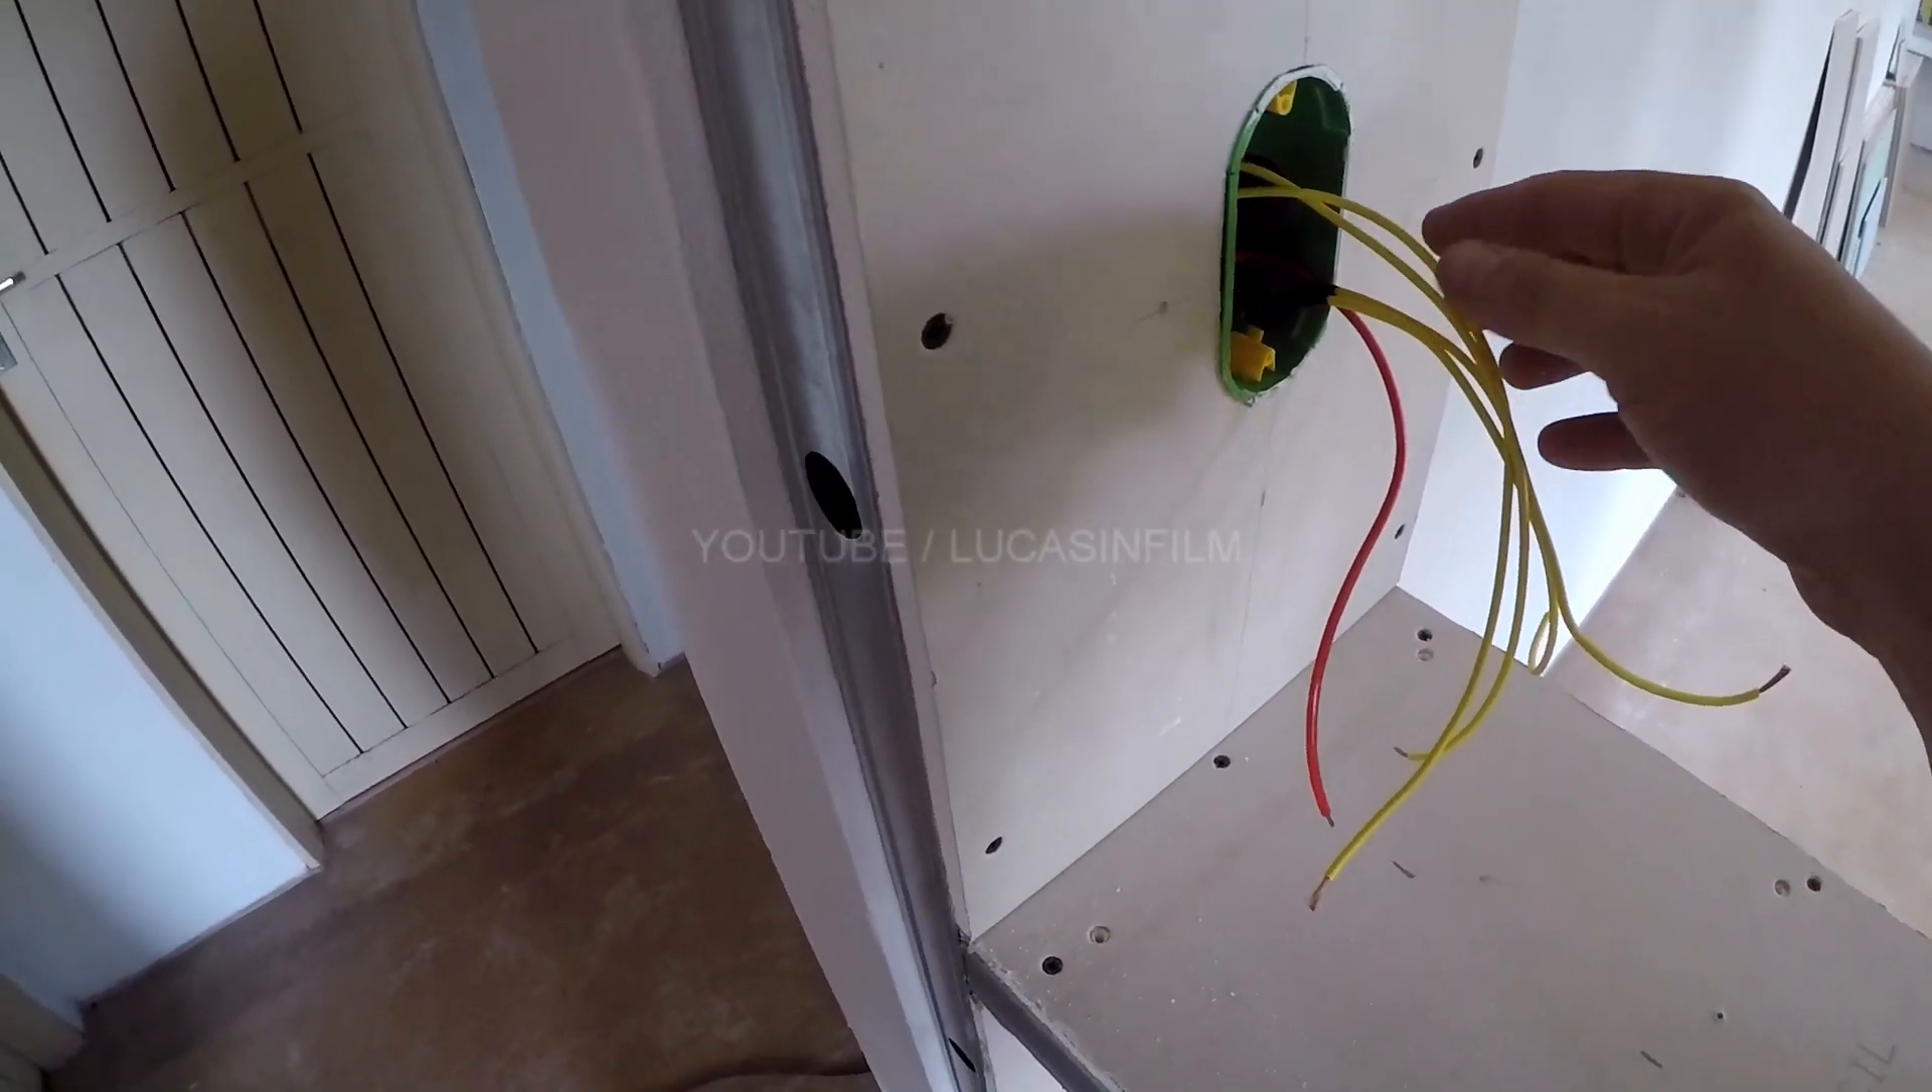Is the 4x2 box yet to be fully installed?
No.